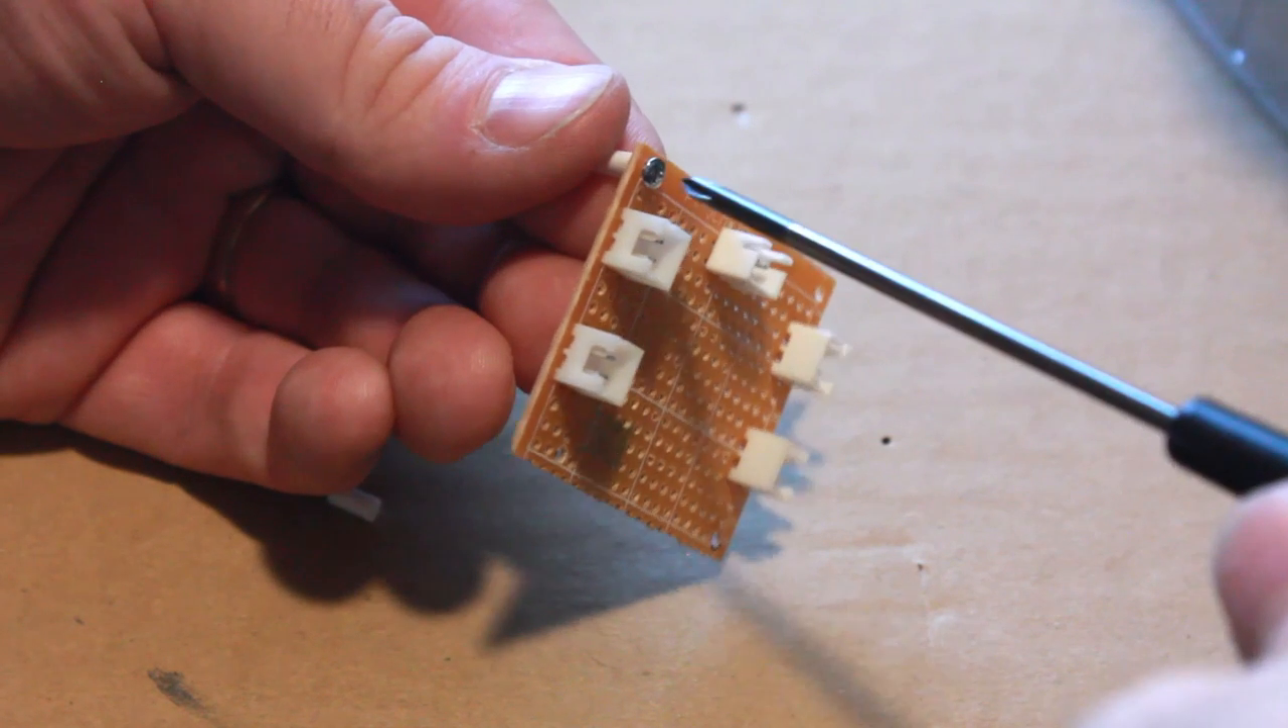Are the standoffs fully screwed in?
No.